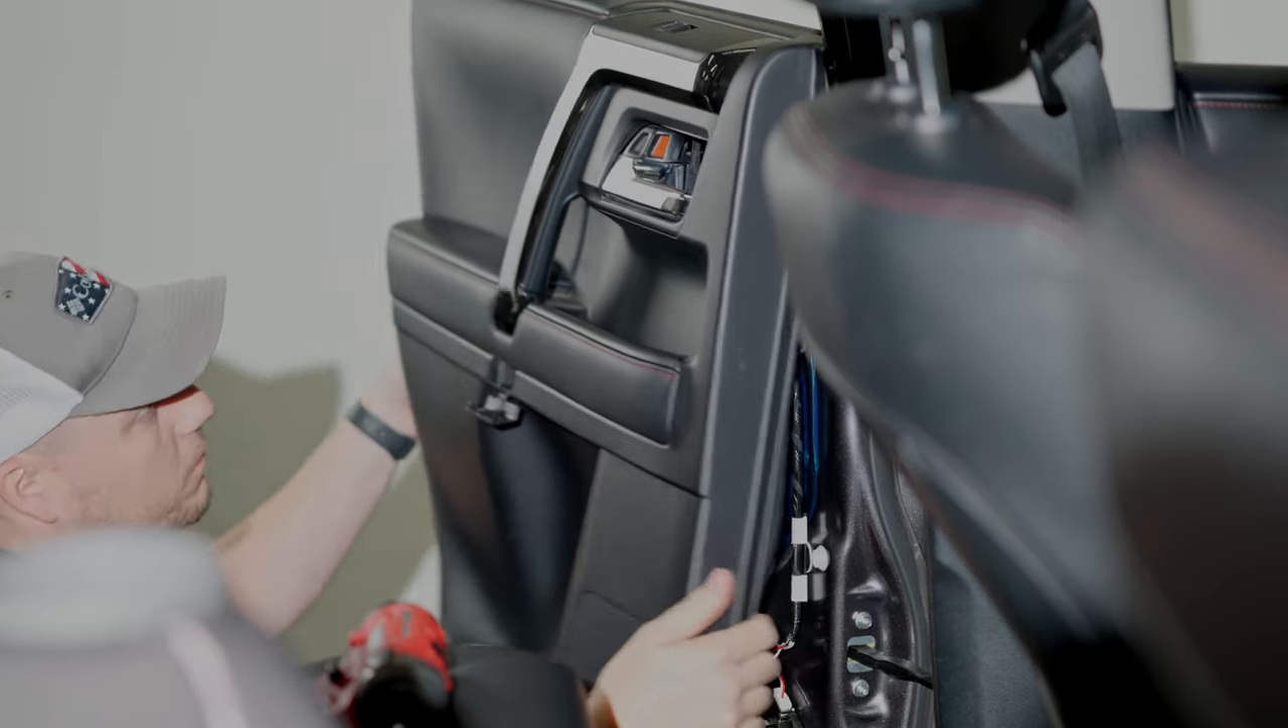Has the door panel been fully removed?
No.